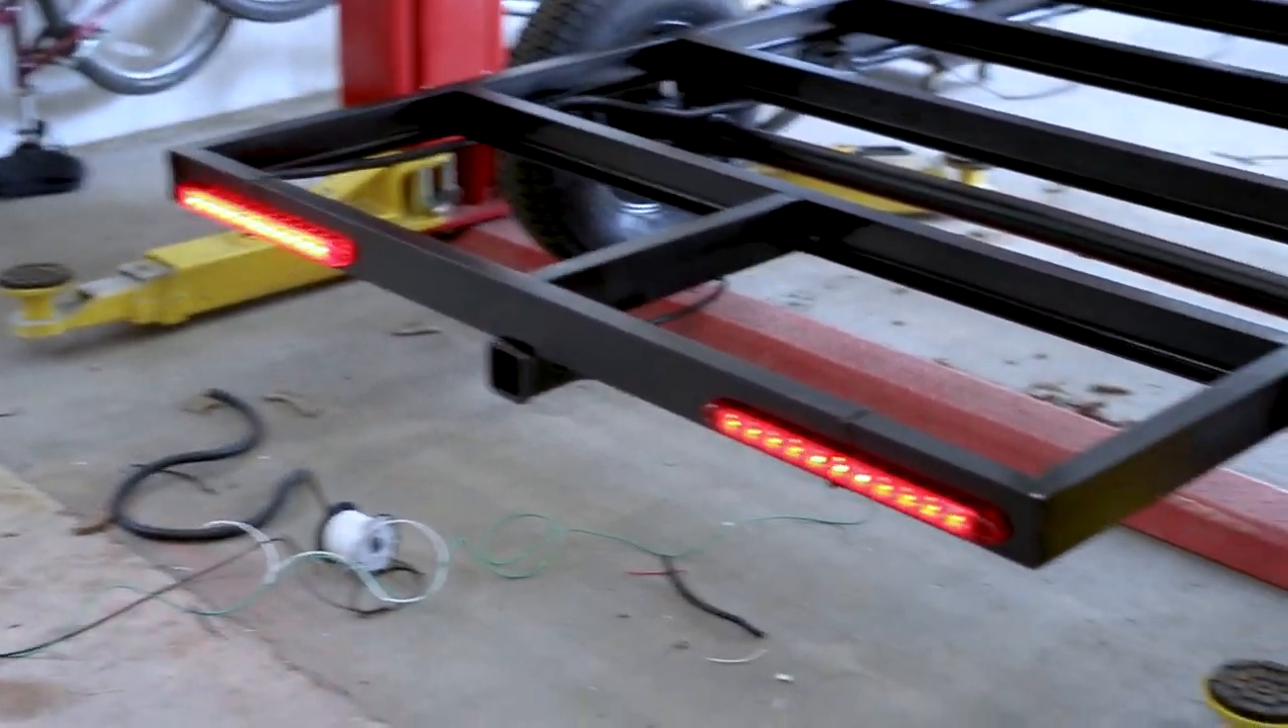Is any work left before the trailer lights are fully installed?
No.